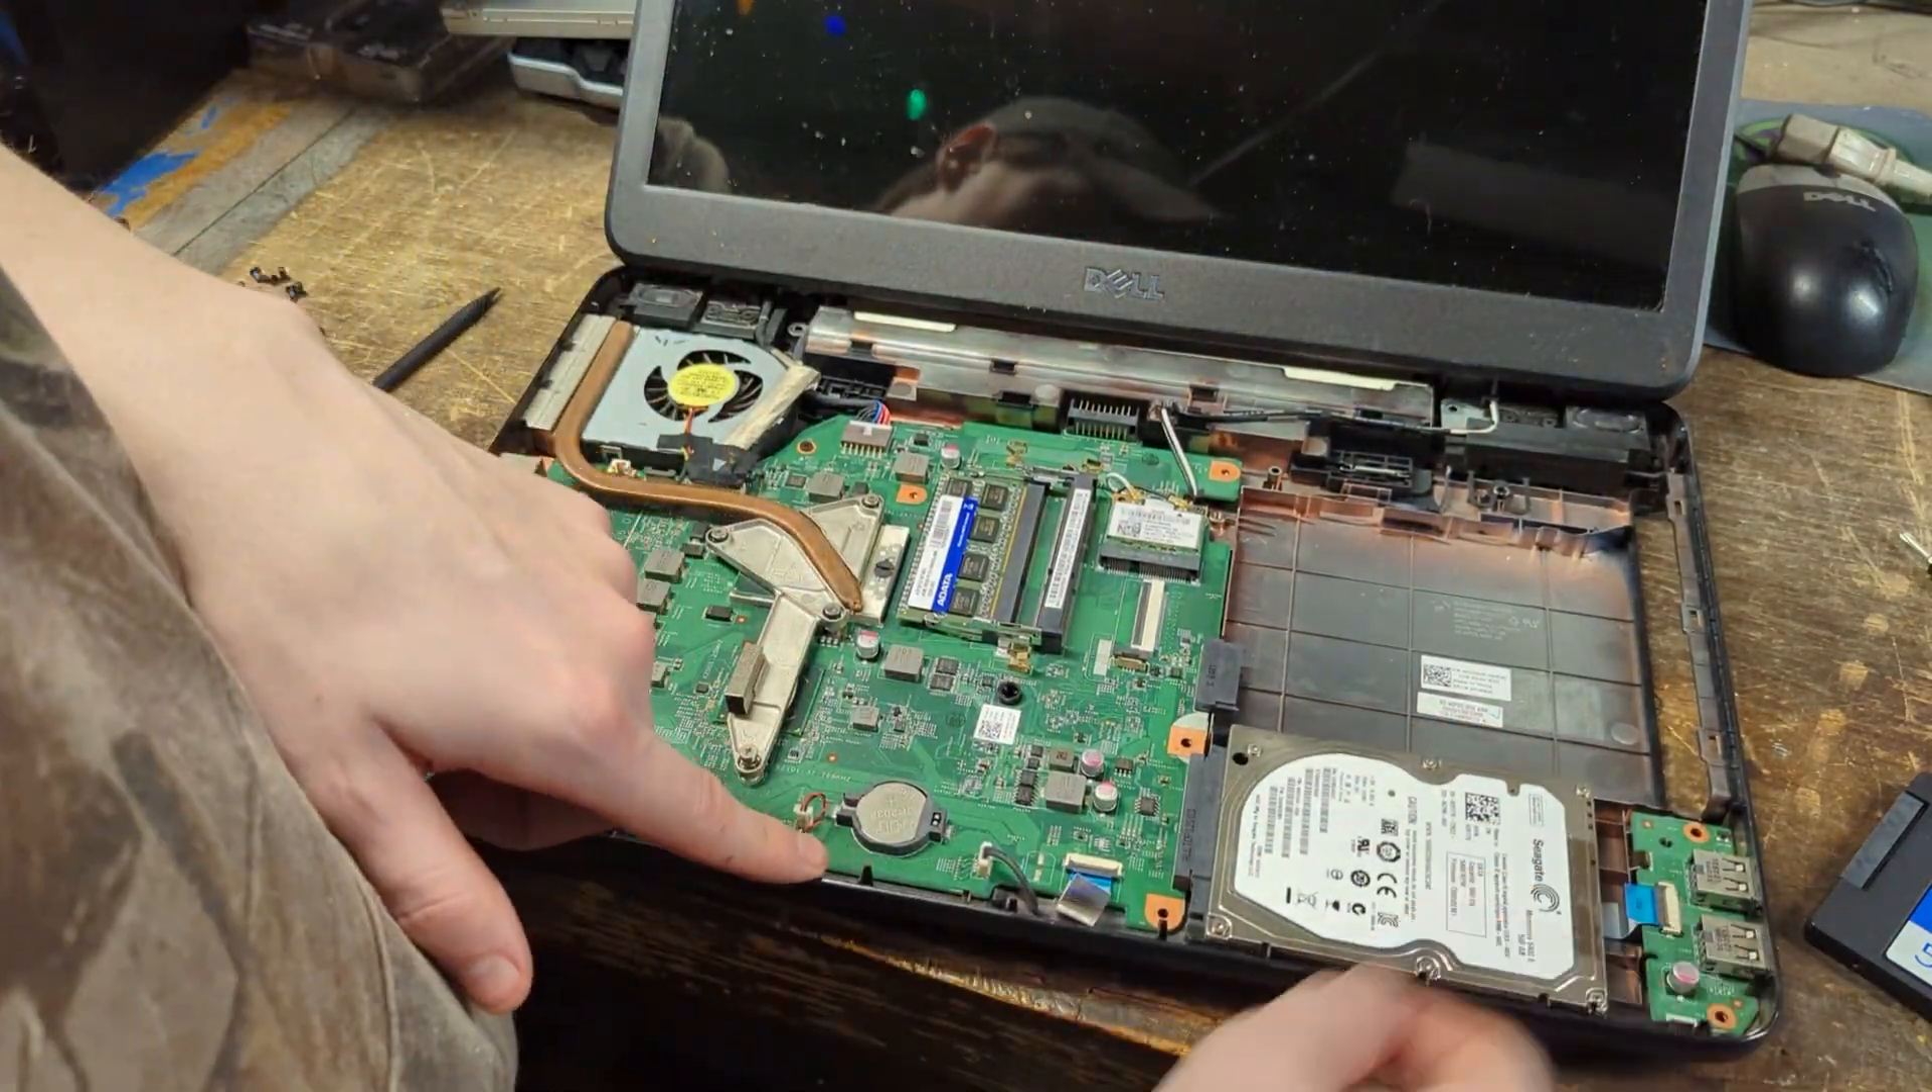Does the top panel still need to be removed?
No.